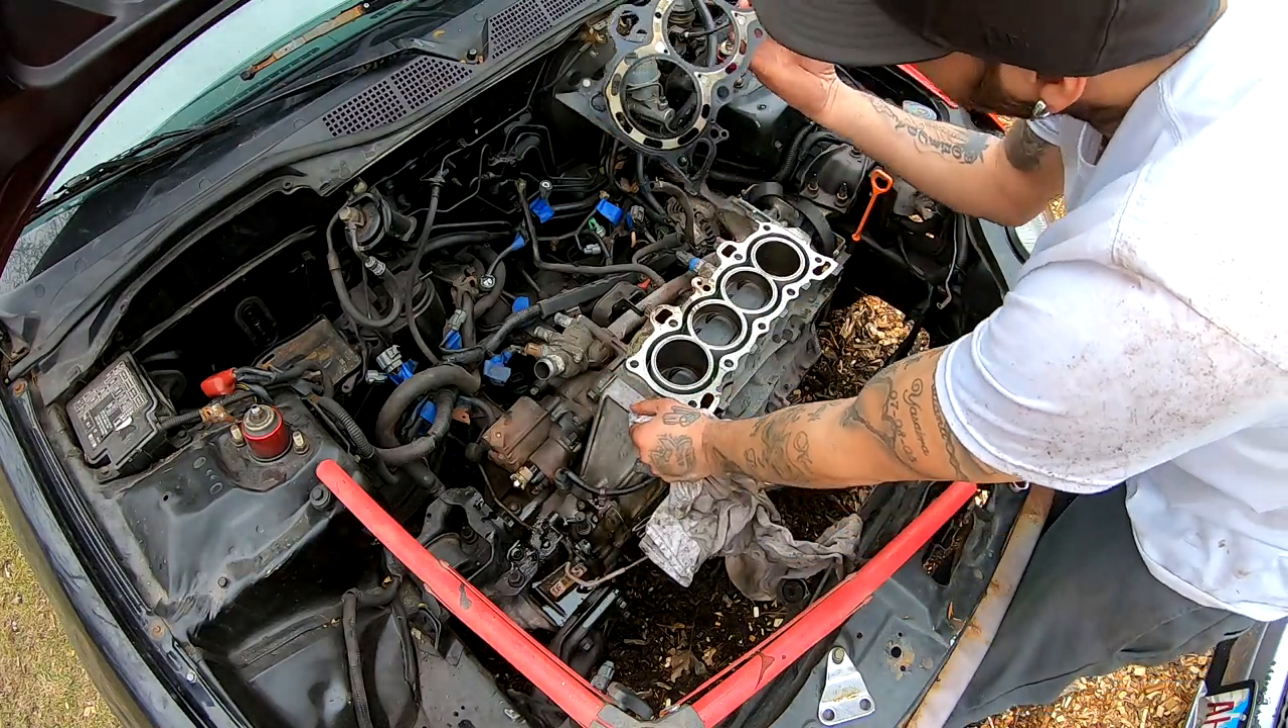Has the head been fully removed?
Yes.